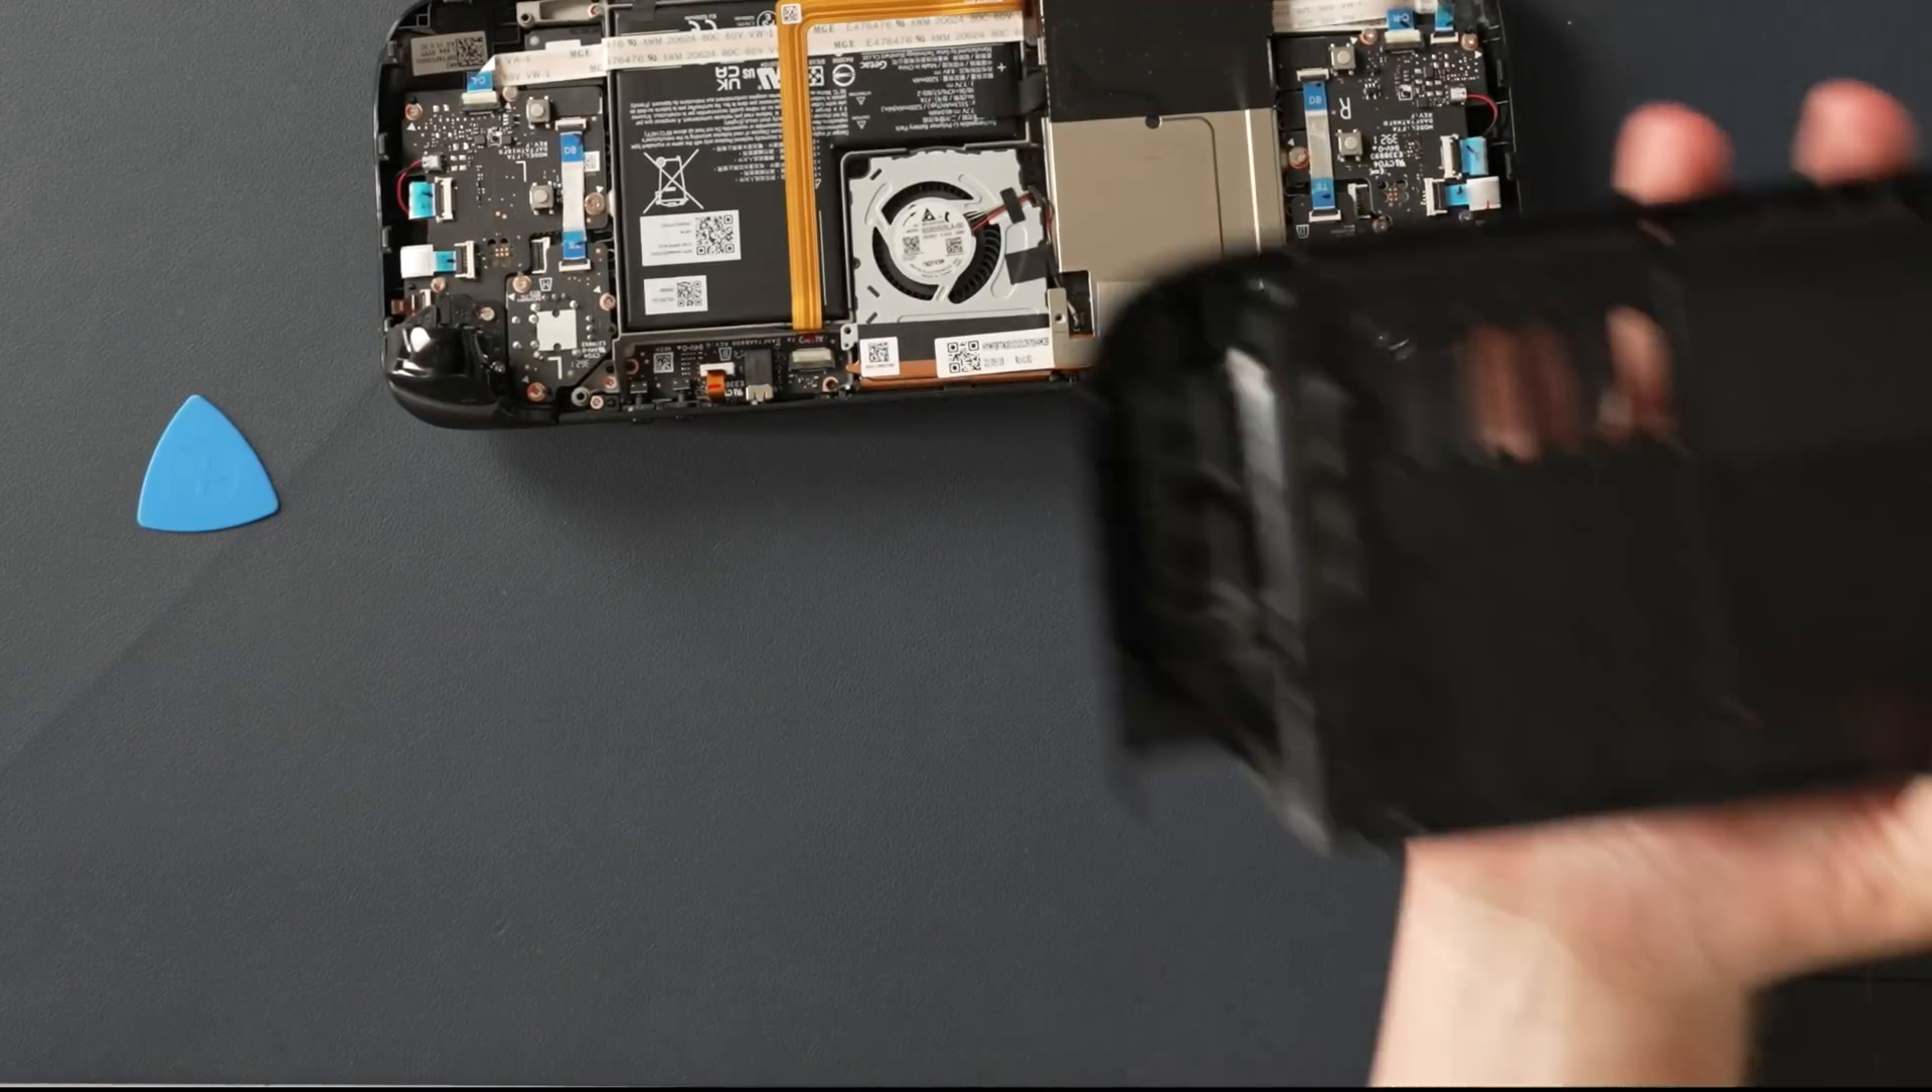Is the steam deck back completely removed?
Yes.